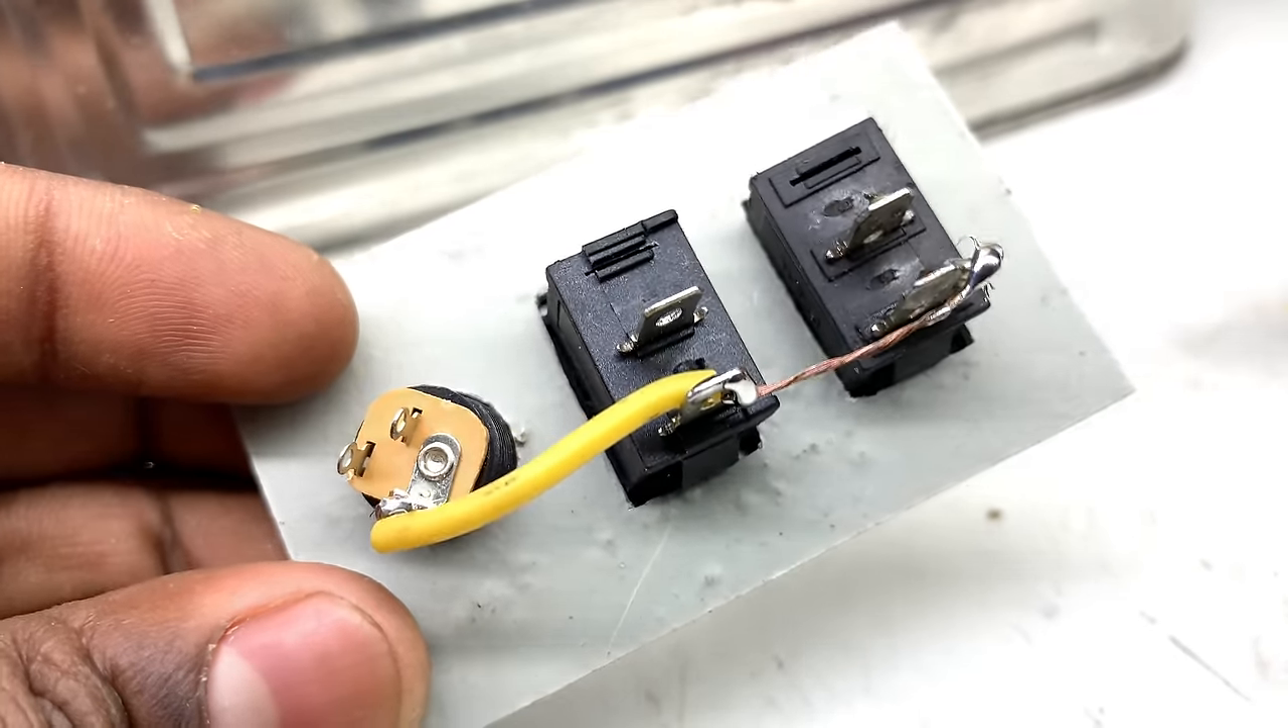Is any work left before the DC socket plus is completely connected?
No.